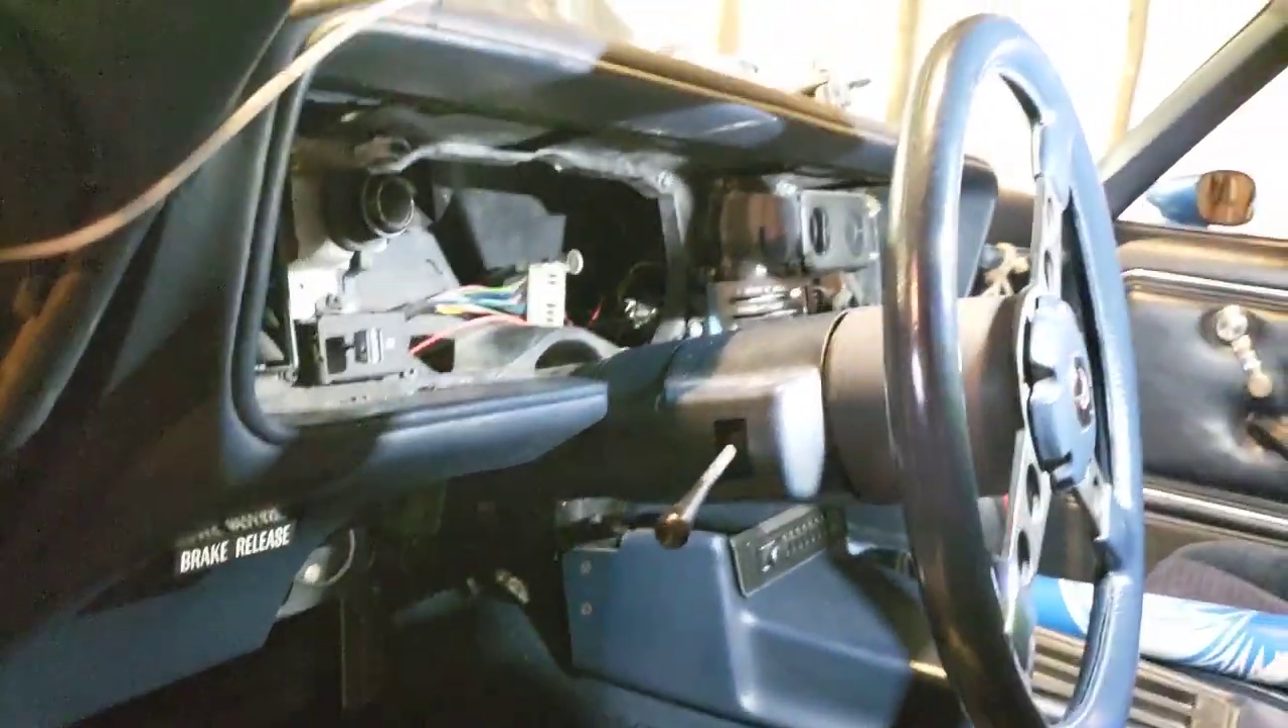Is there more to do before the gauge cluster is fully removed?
No.